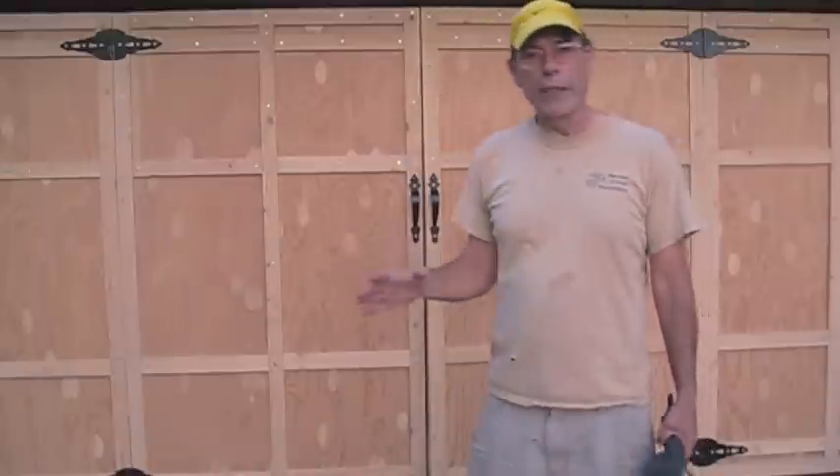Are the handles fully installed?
Yes.